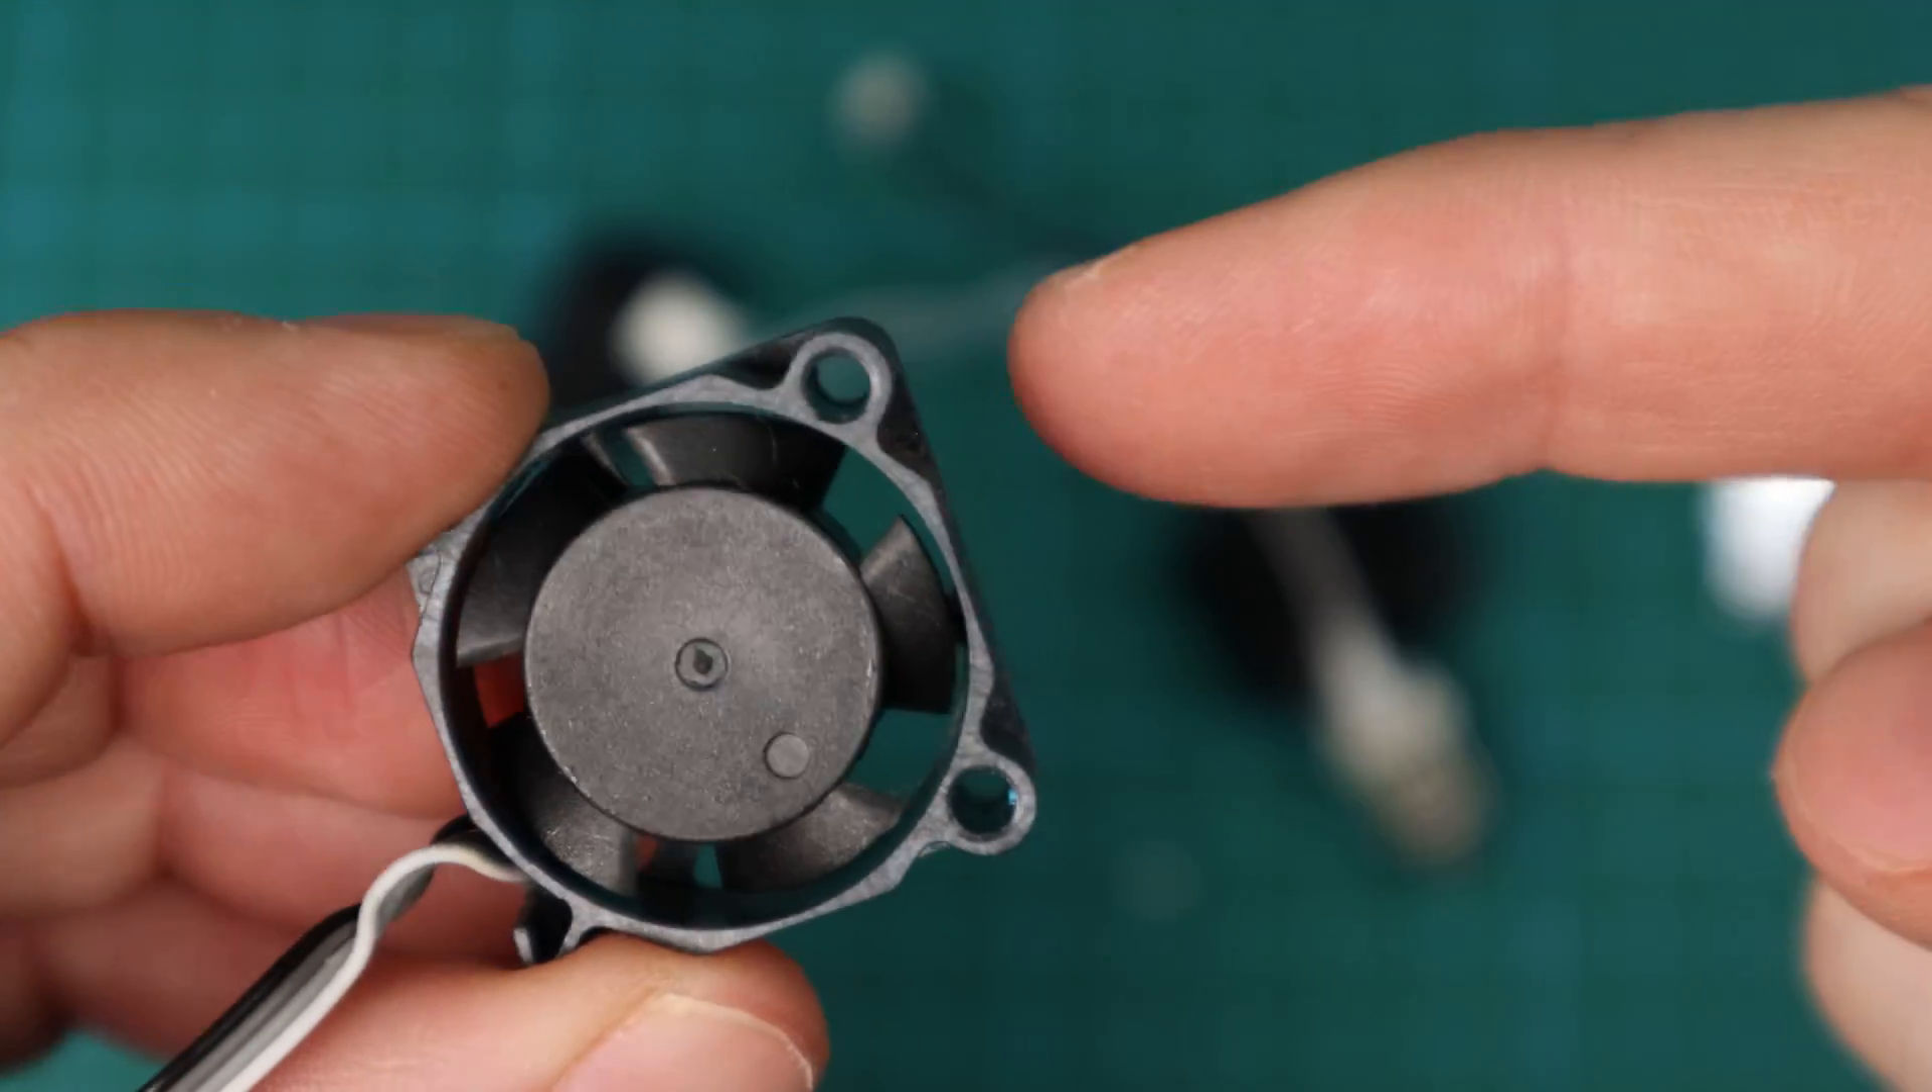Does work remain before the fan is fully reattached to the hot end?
Yes.